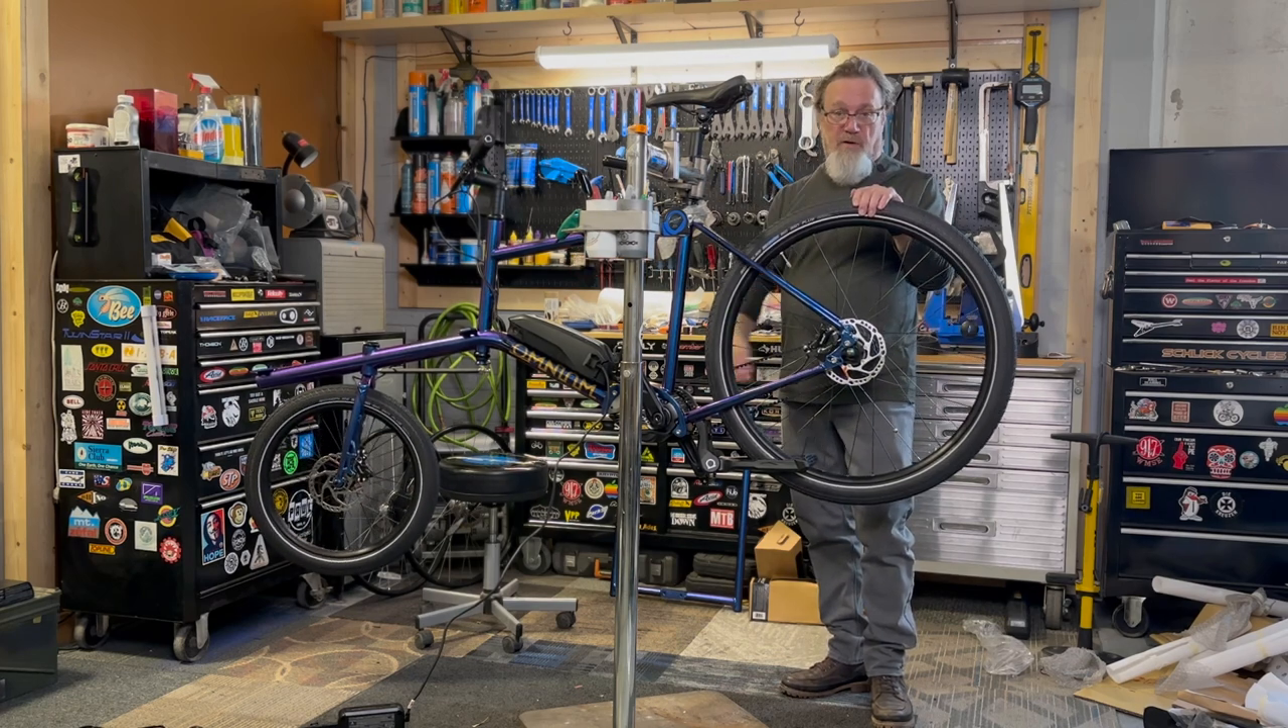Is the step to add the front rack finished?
No.